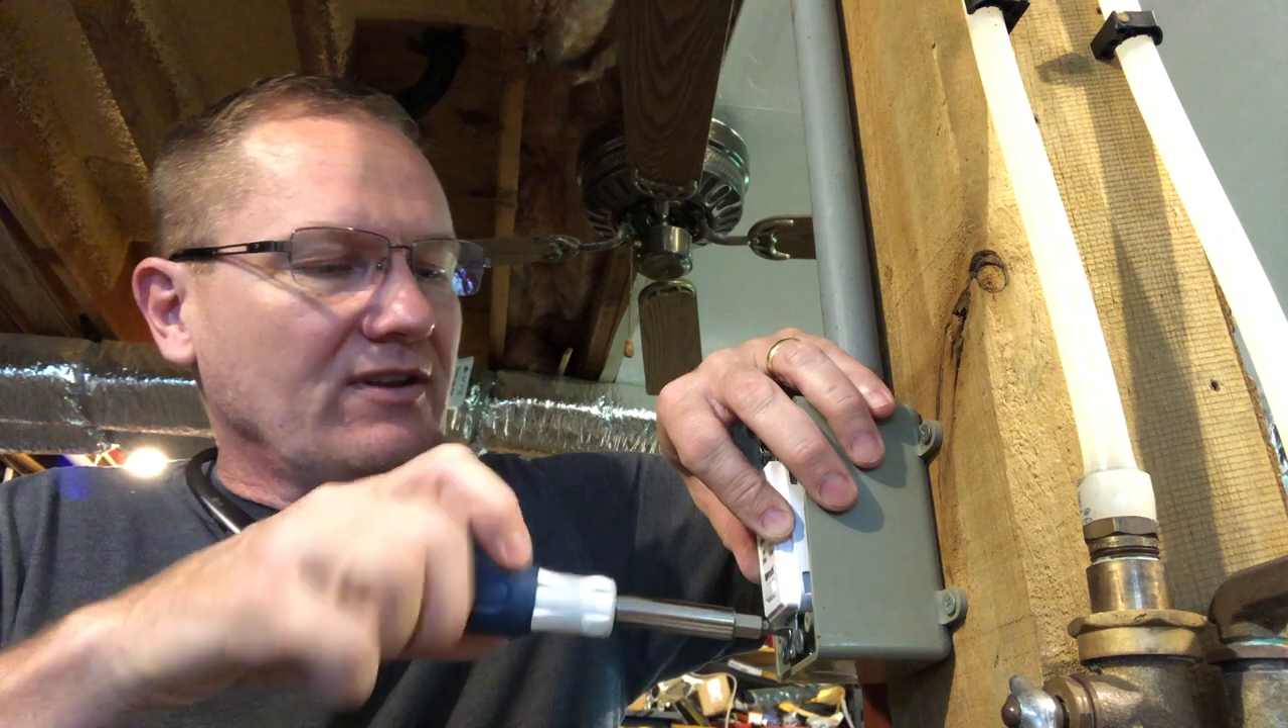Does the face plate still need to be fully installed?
Yes.